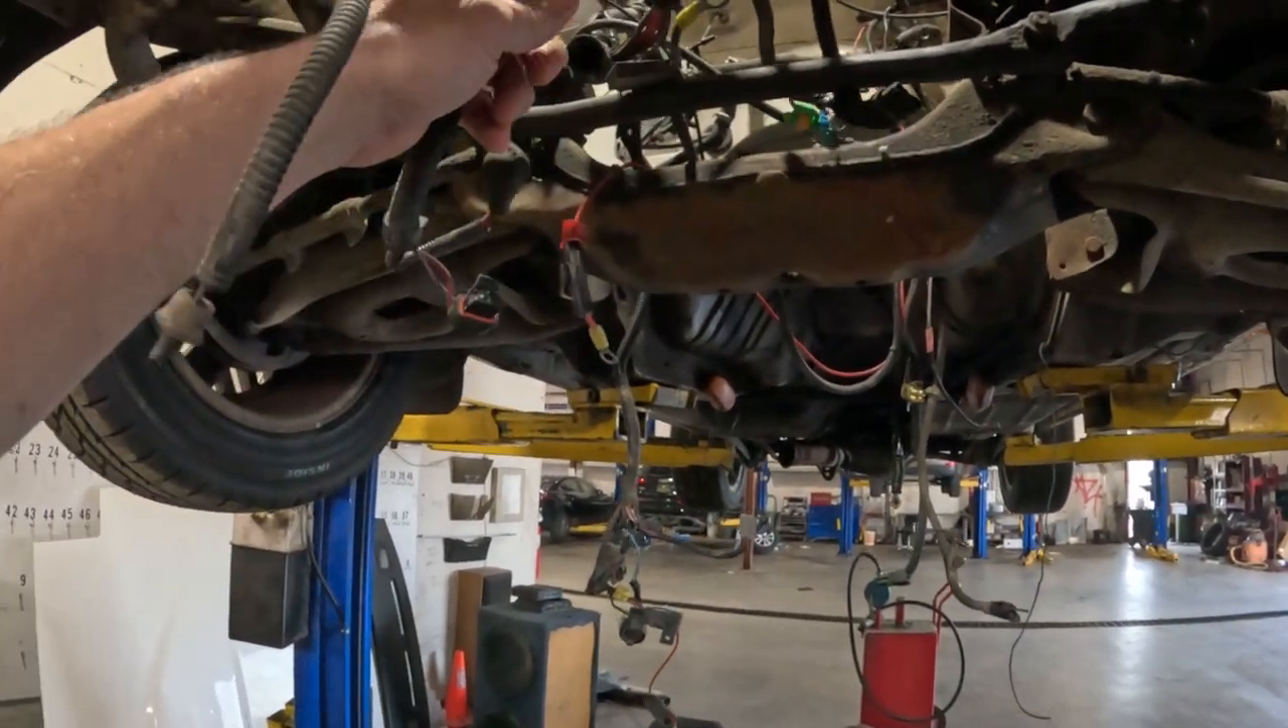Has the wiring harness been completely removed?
No.